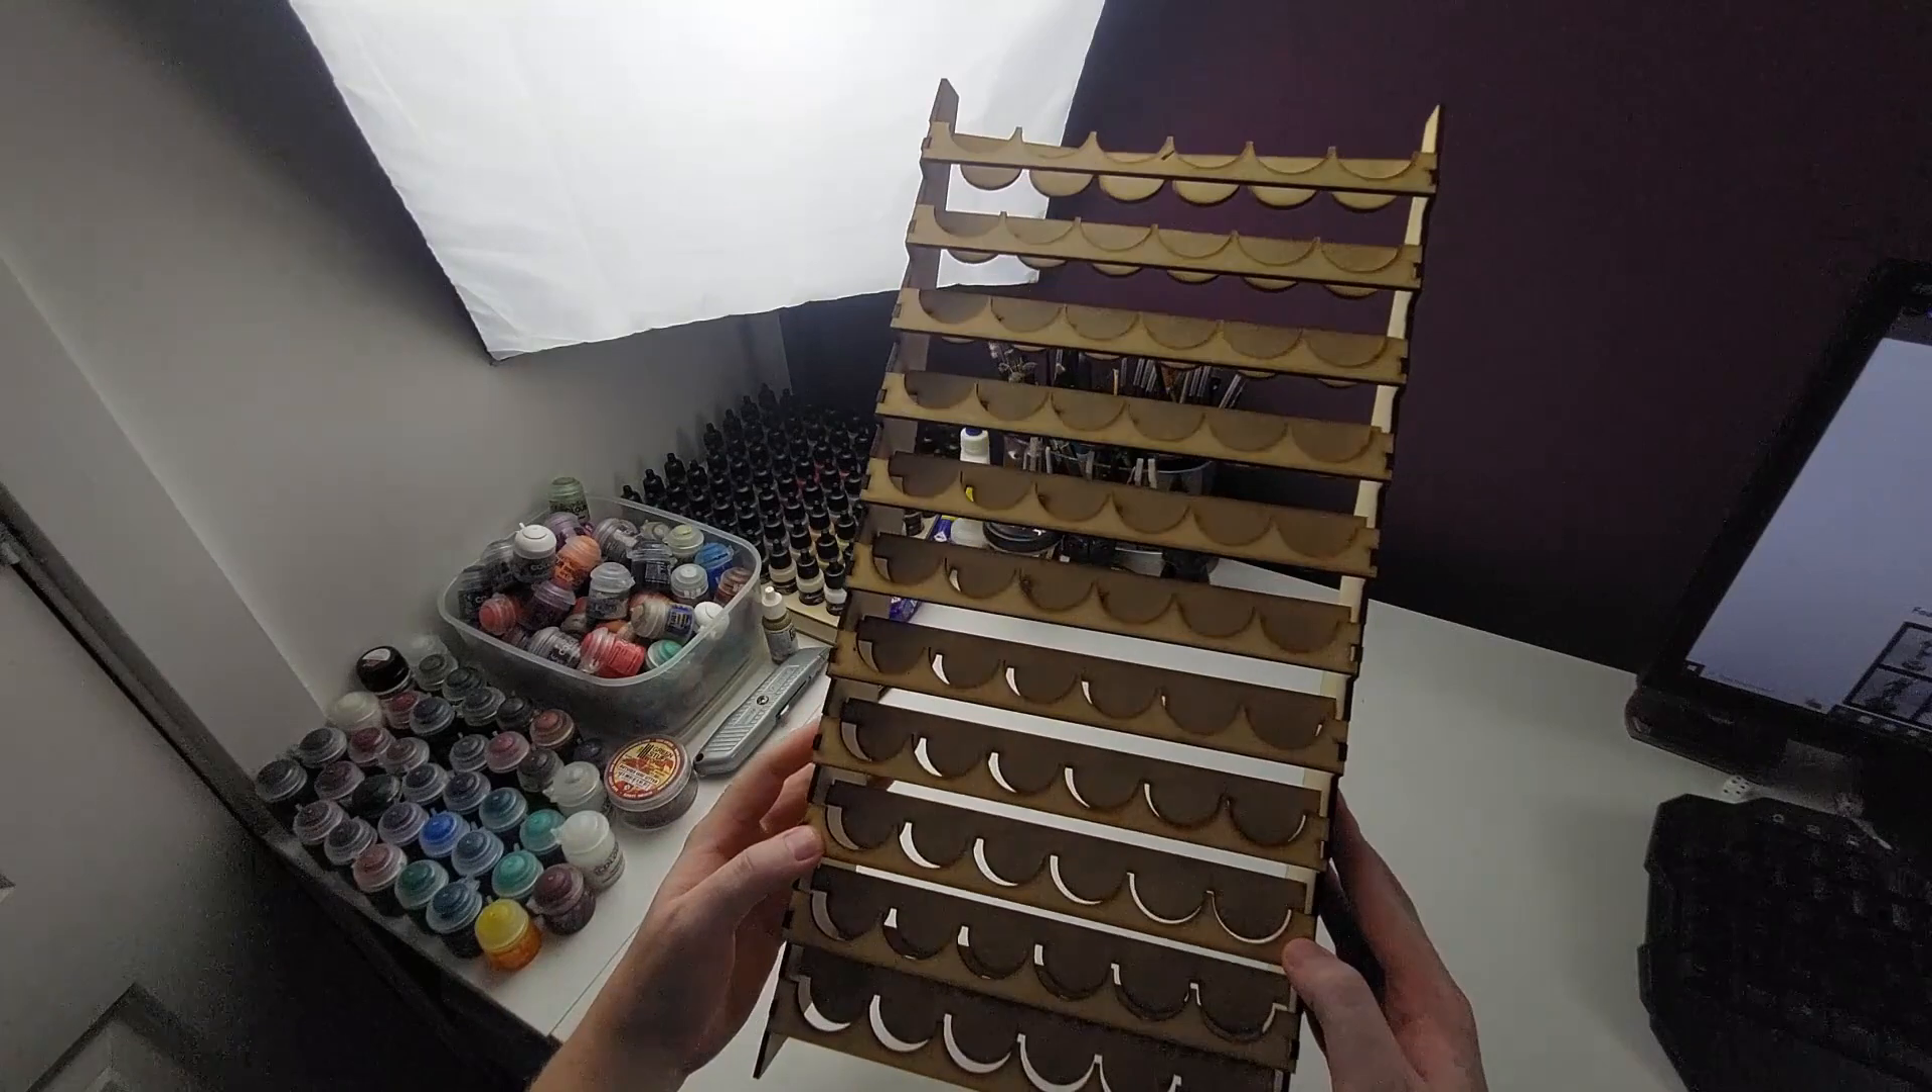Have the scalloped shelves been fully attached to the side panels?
Yes.